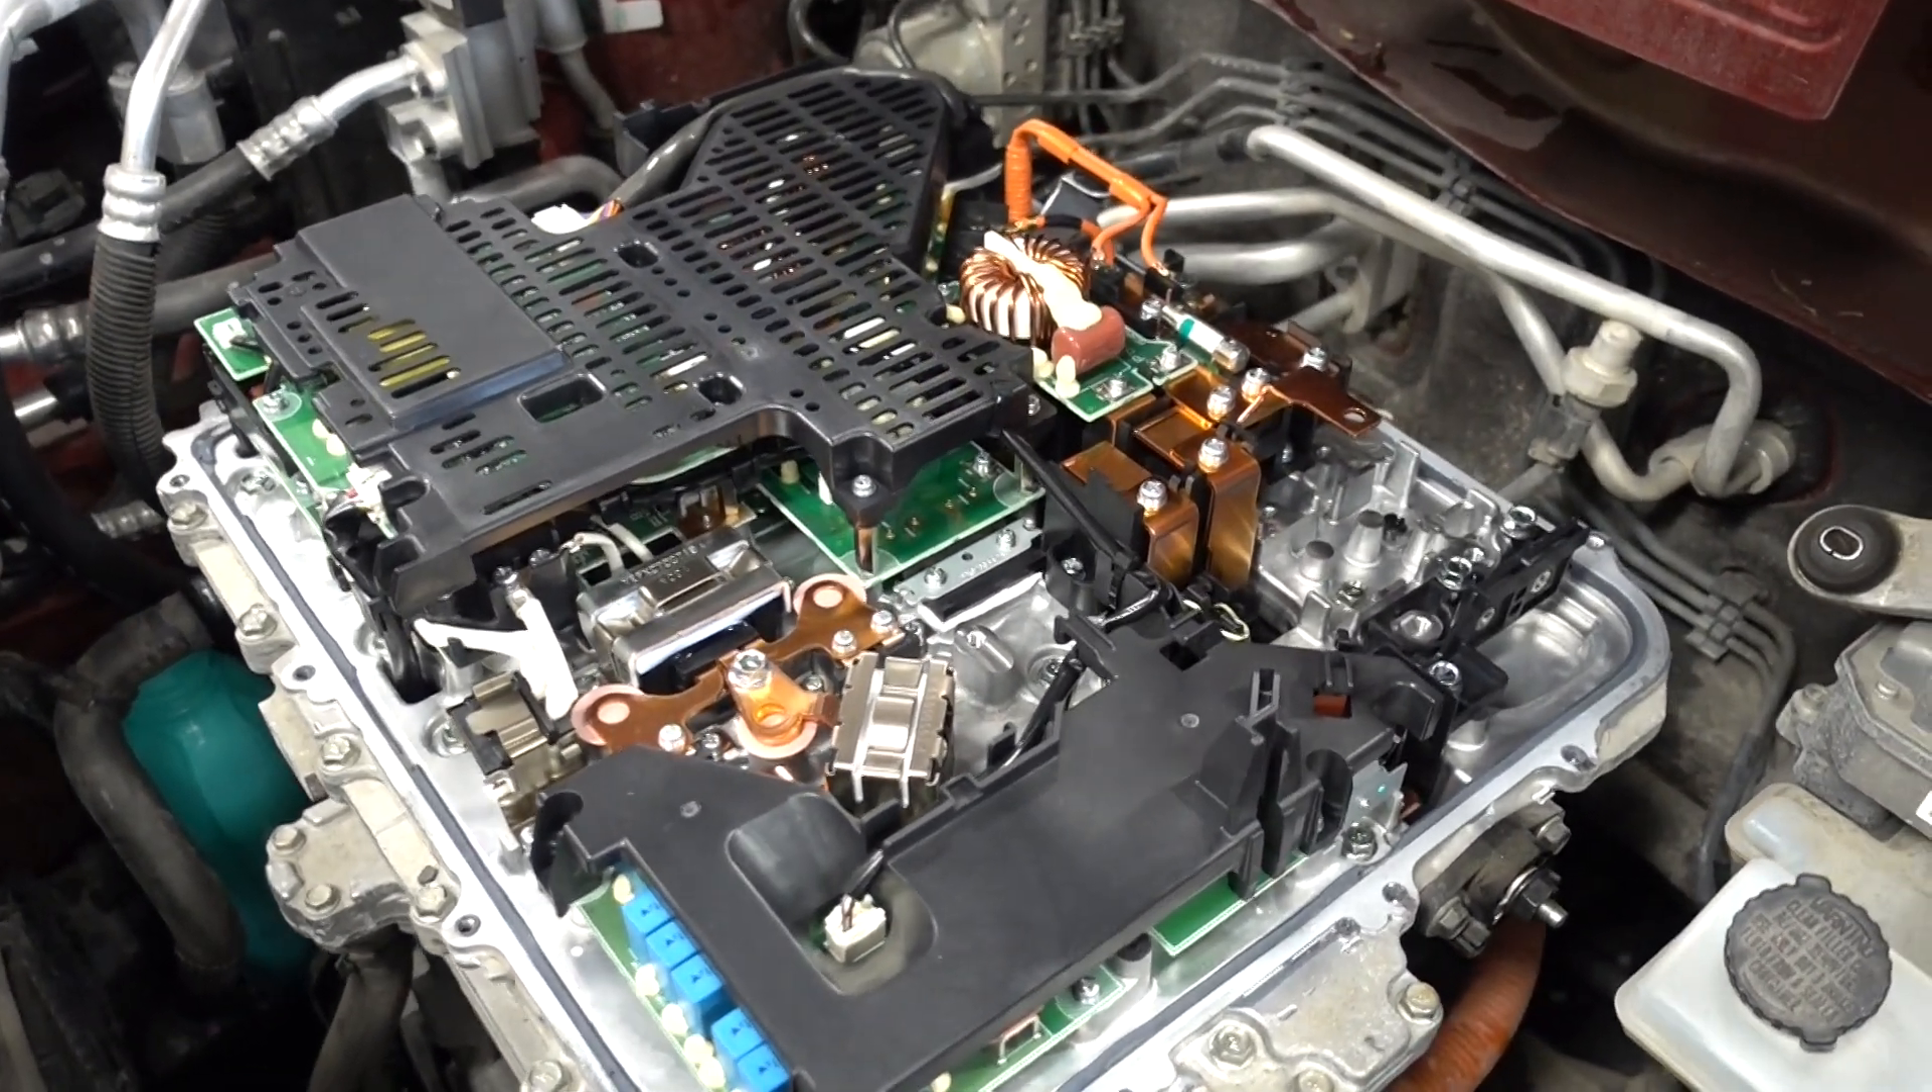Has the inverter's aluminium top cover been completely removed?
Yes.